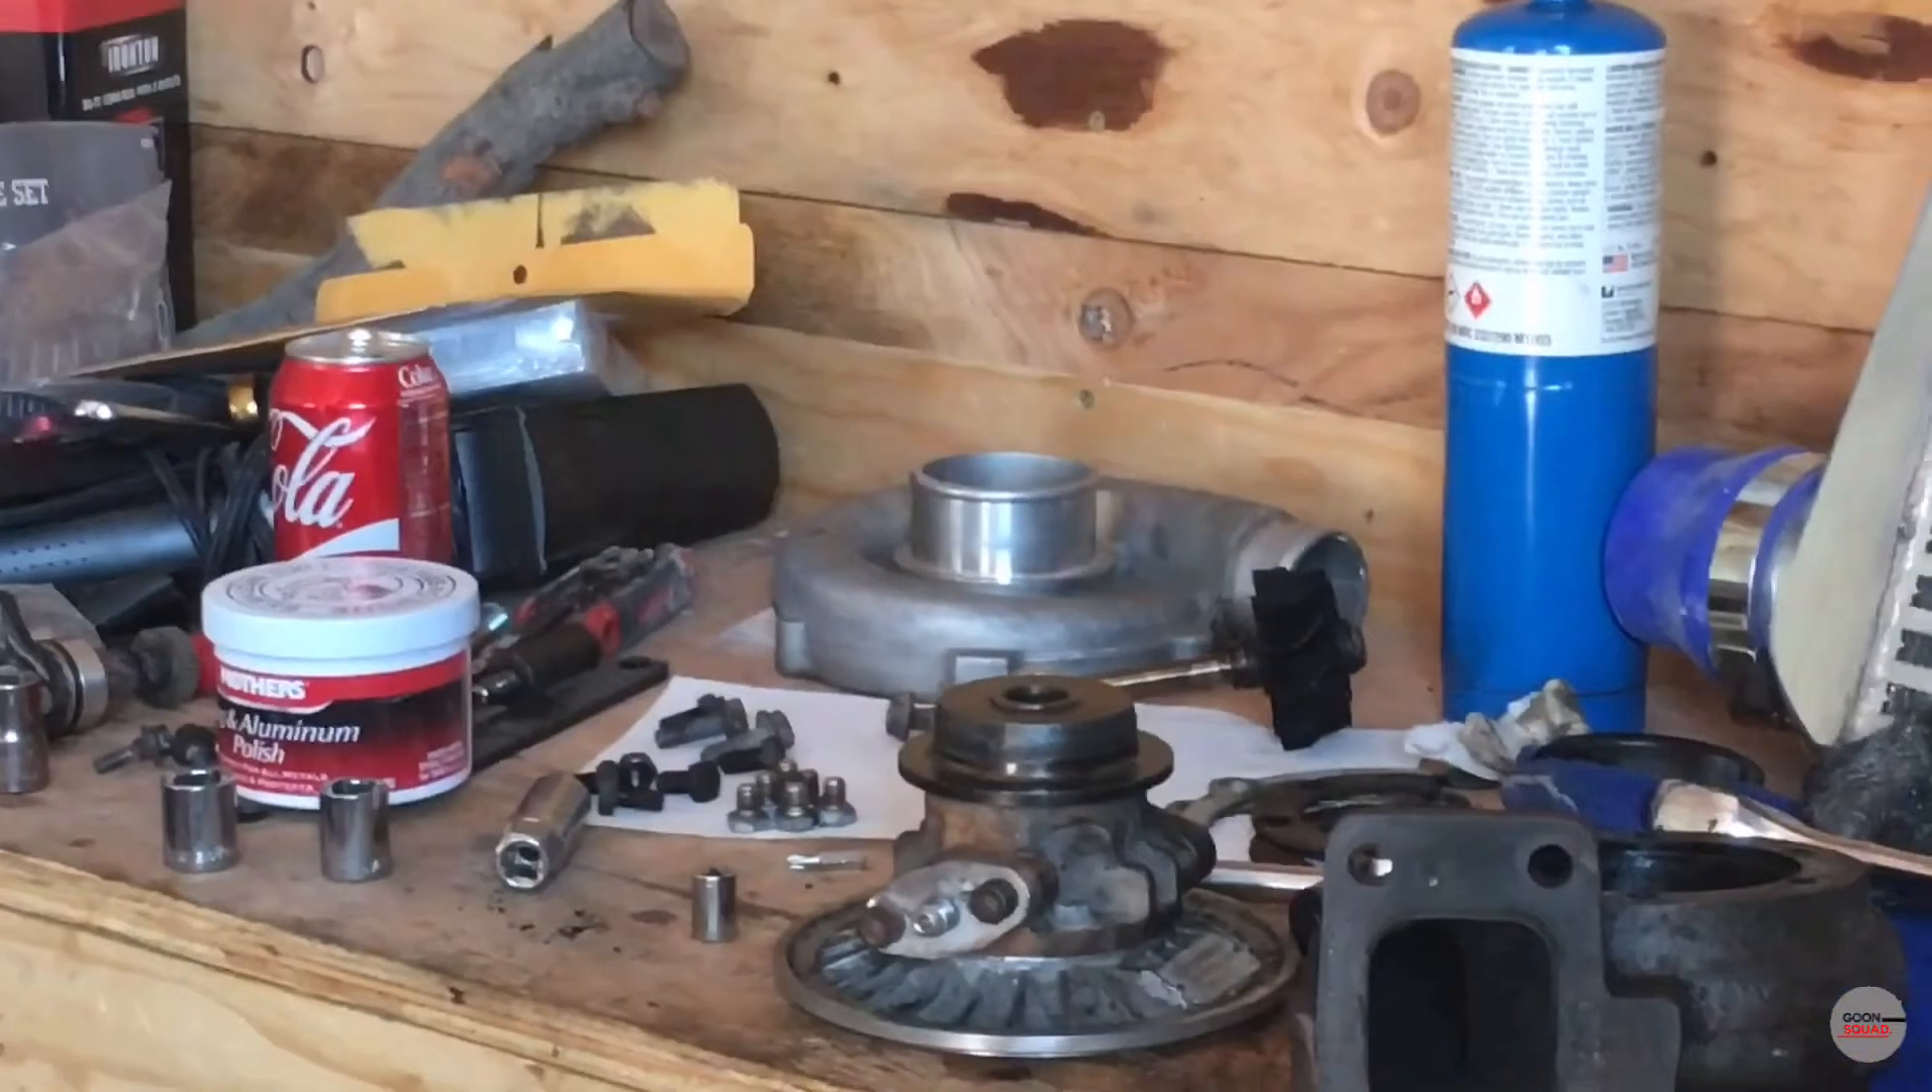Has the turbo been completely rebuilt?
No.